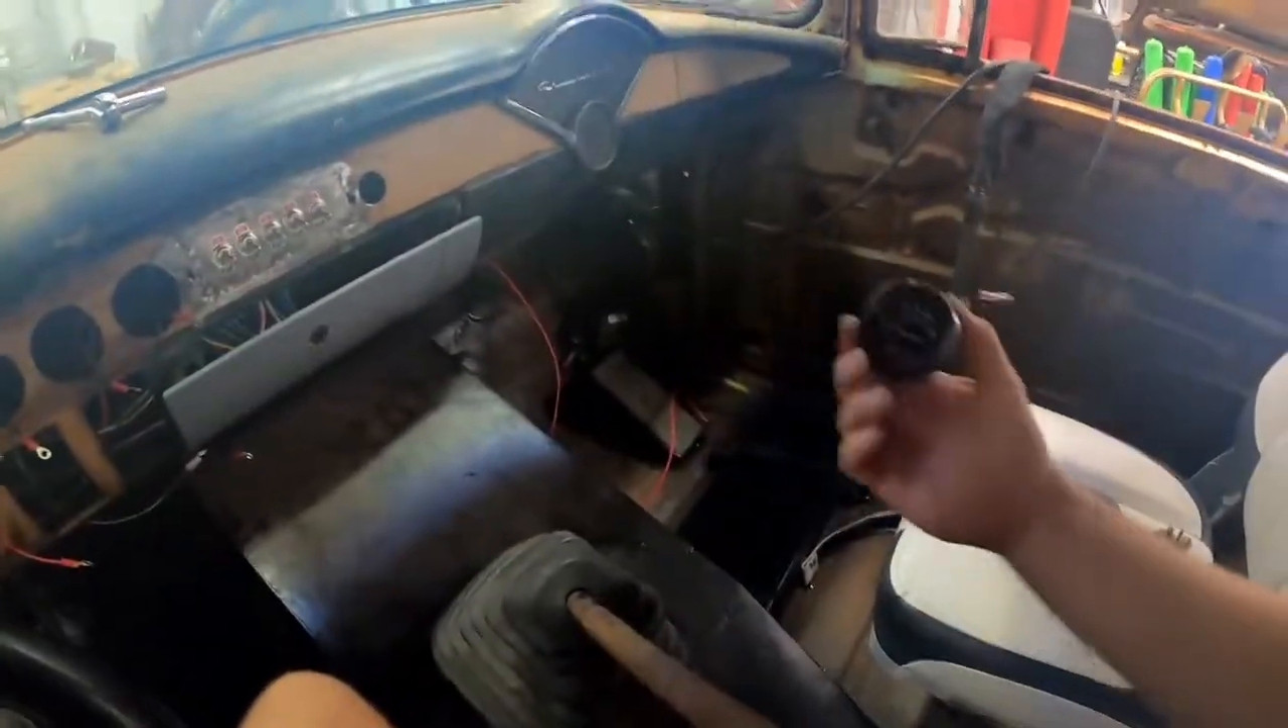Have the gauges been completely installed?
No.